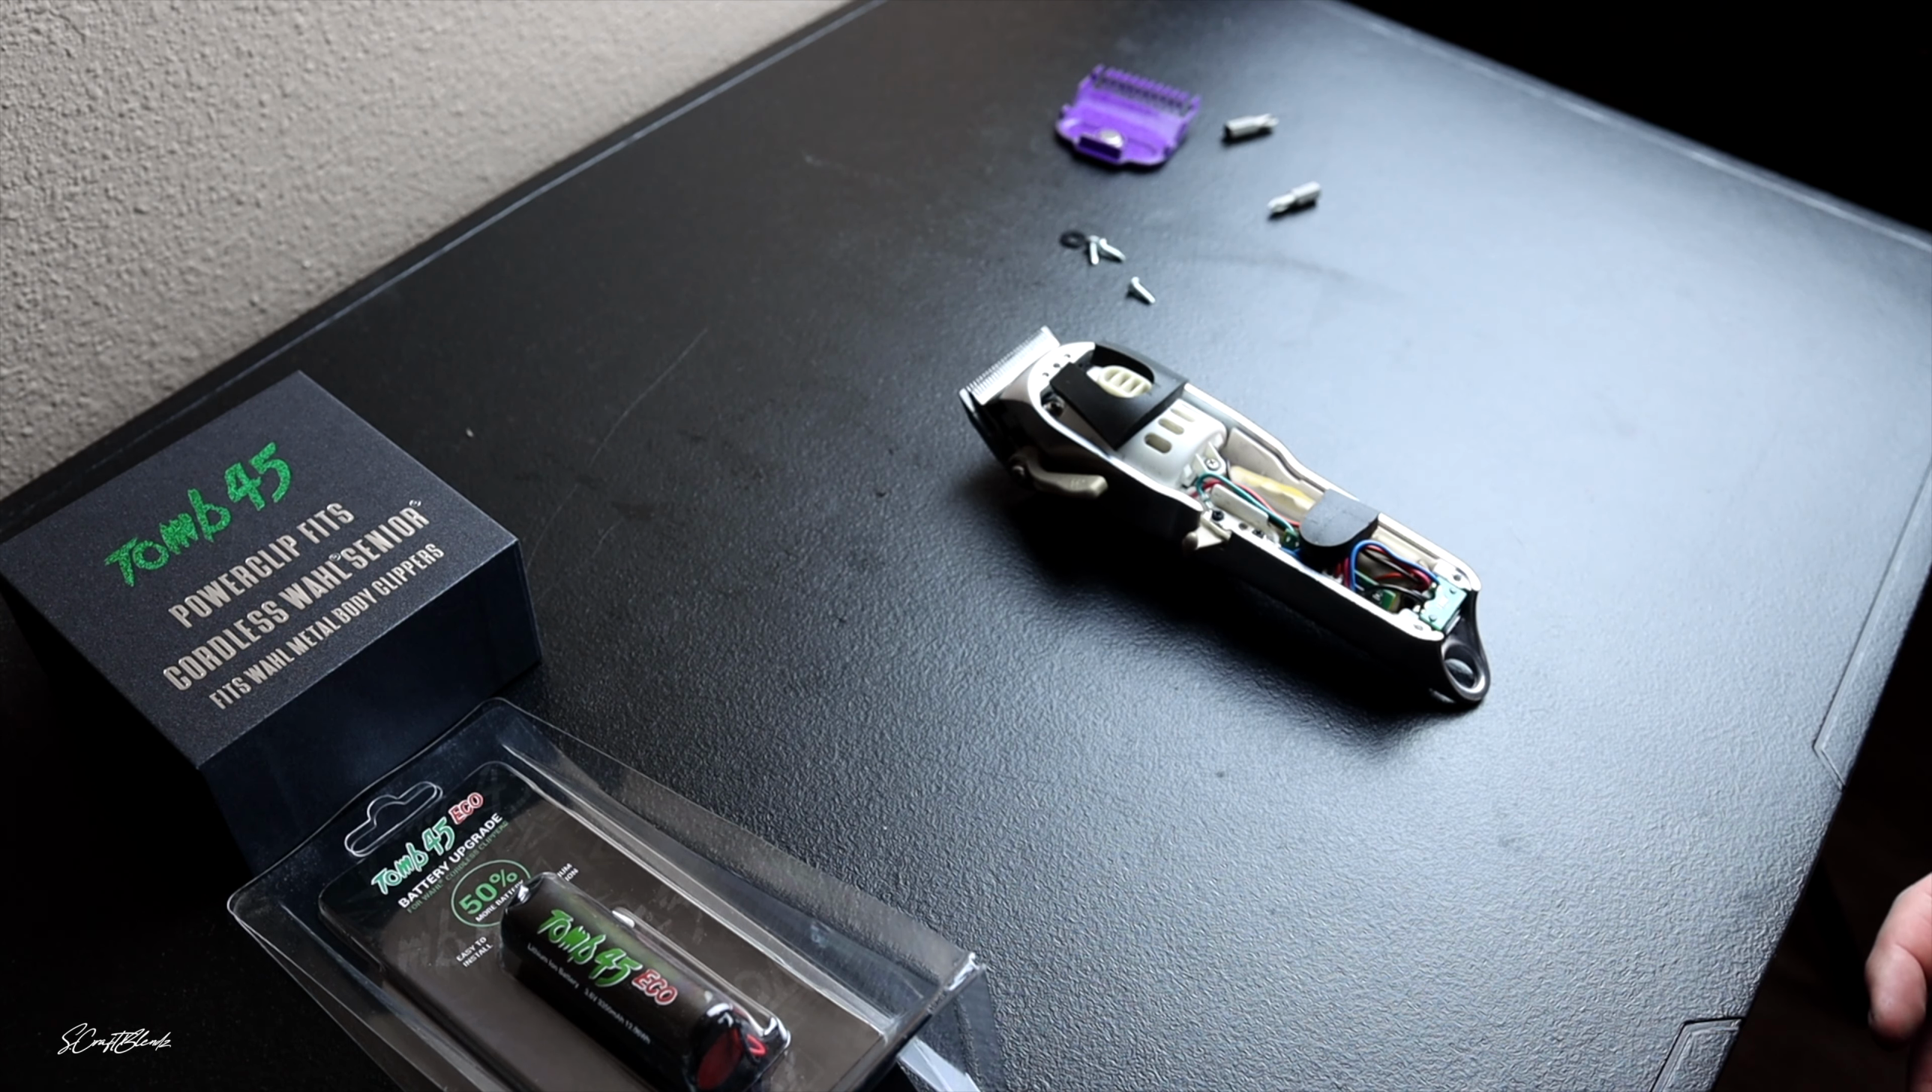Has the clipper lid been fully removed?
Yes.